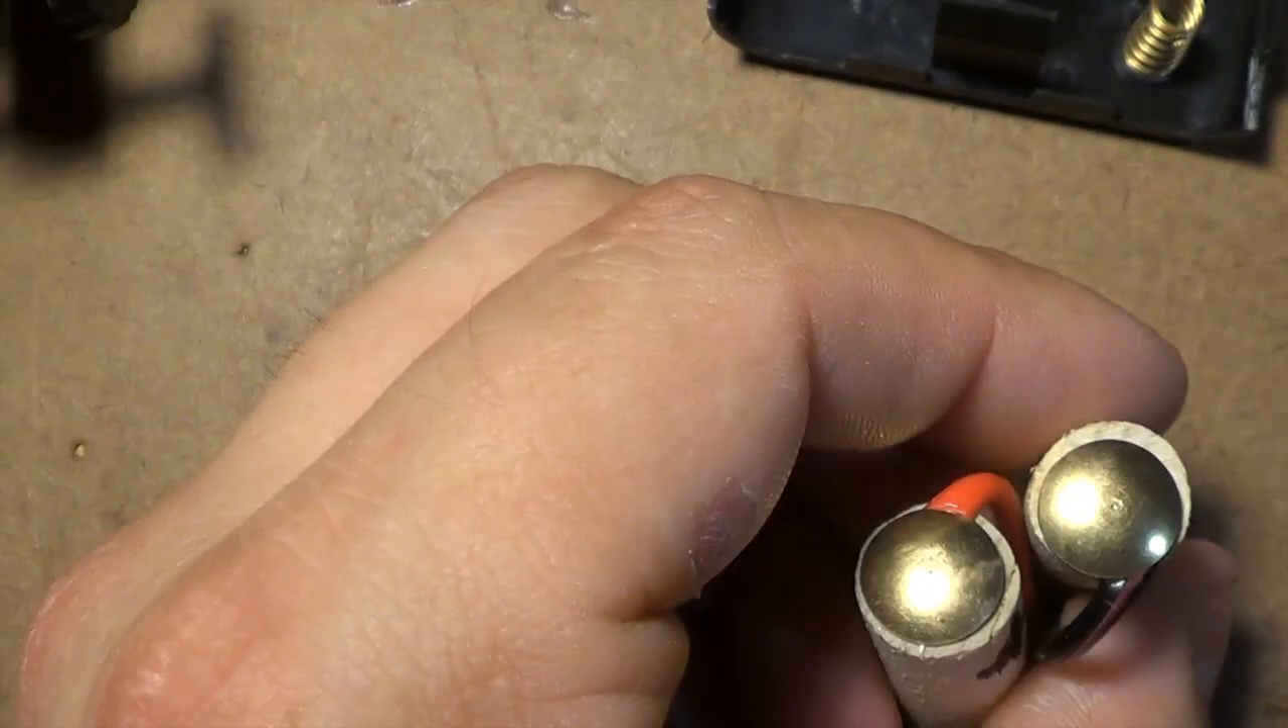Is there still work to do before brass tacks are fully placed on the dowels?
No.